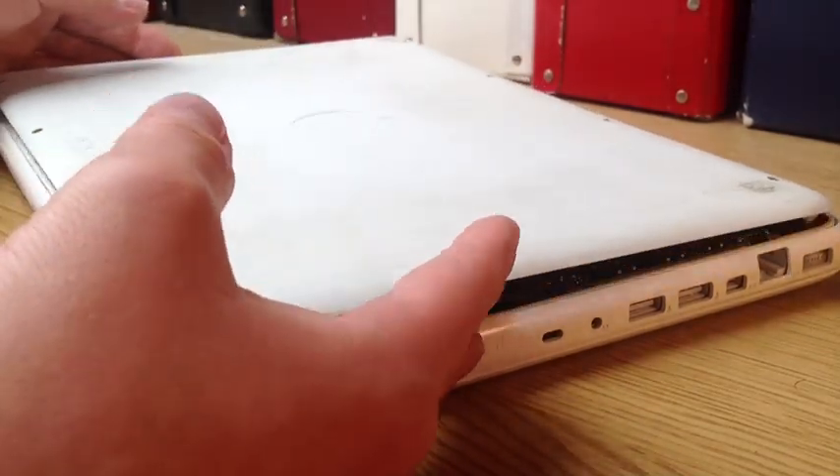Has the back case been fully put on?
No.